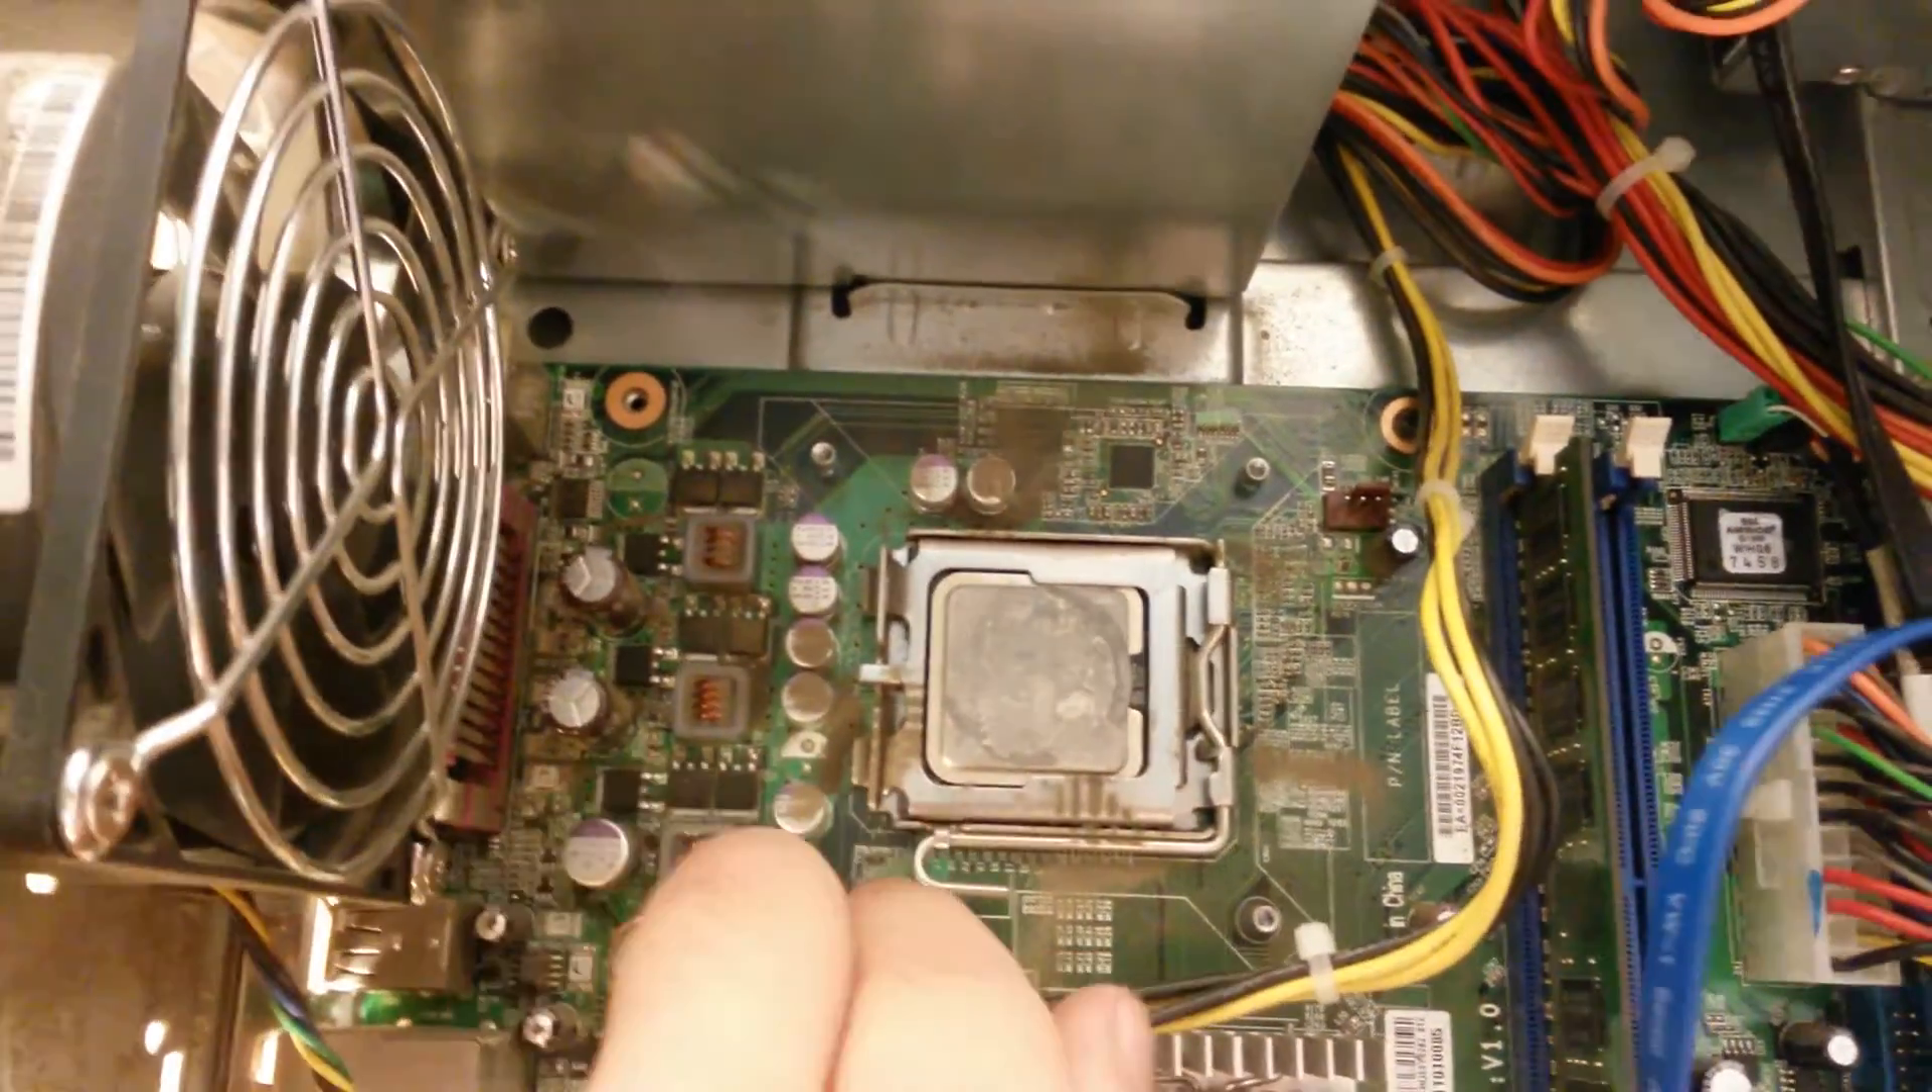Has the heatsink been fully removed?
Yes.